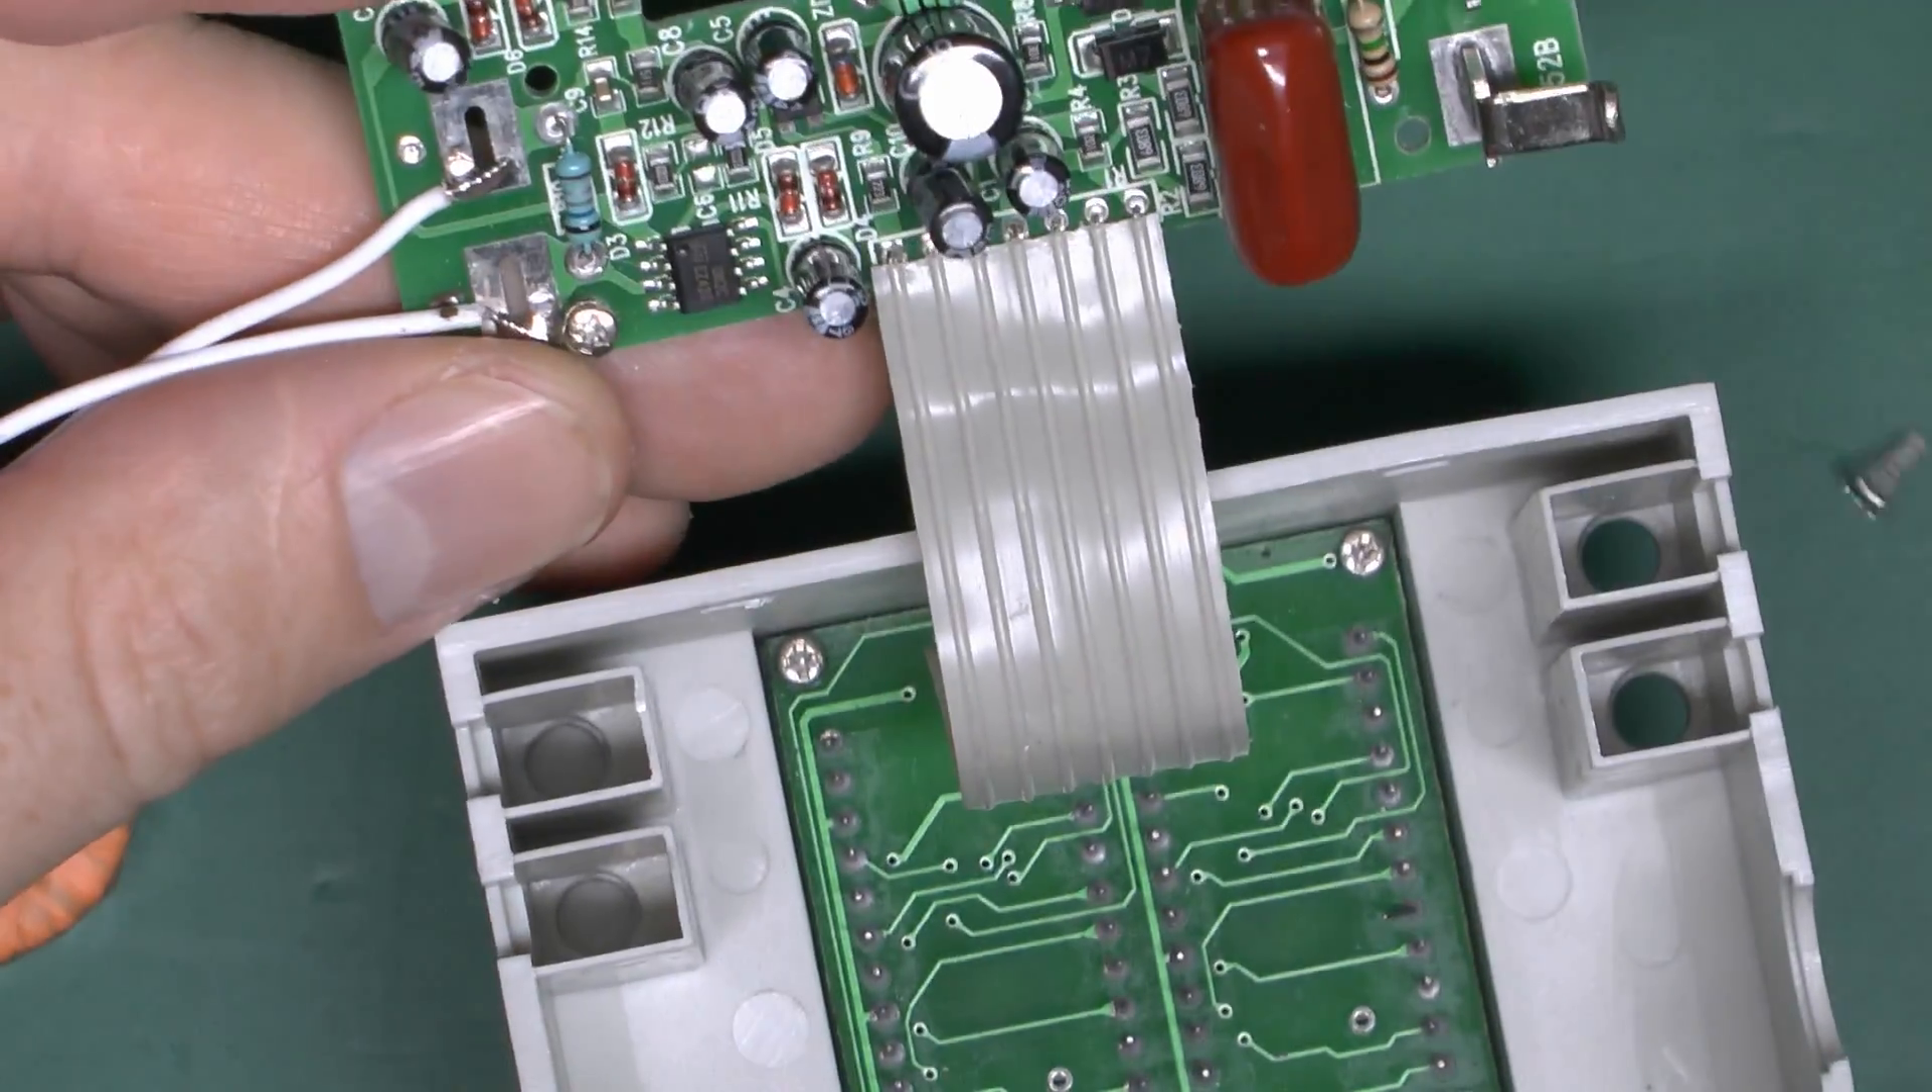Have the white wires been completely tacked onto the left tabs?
Yes.